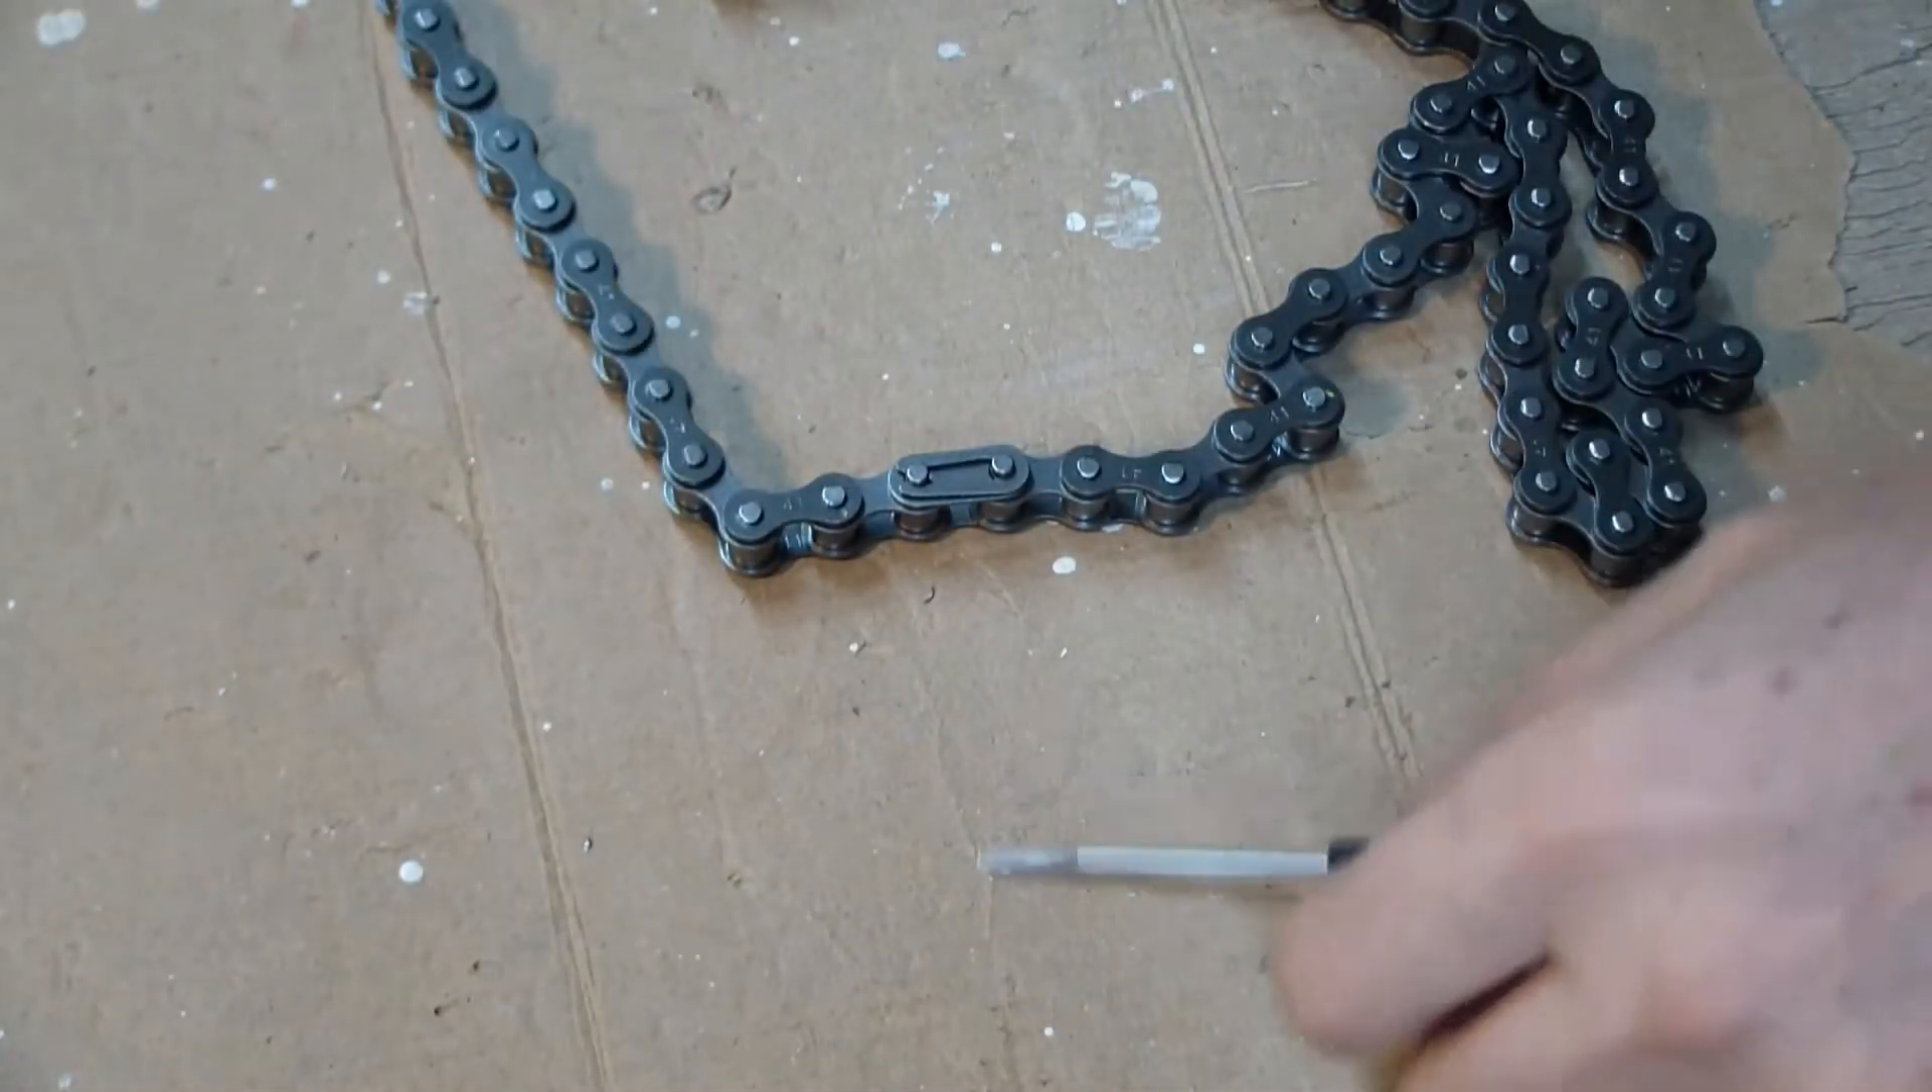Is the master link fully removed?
No.